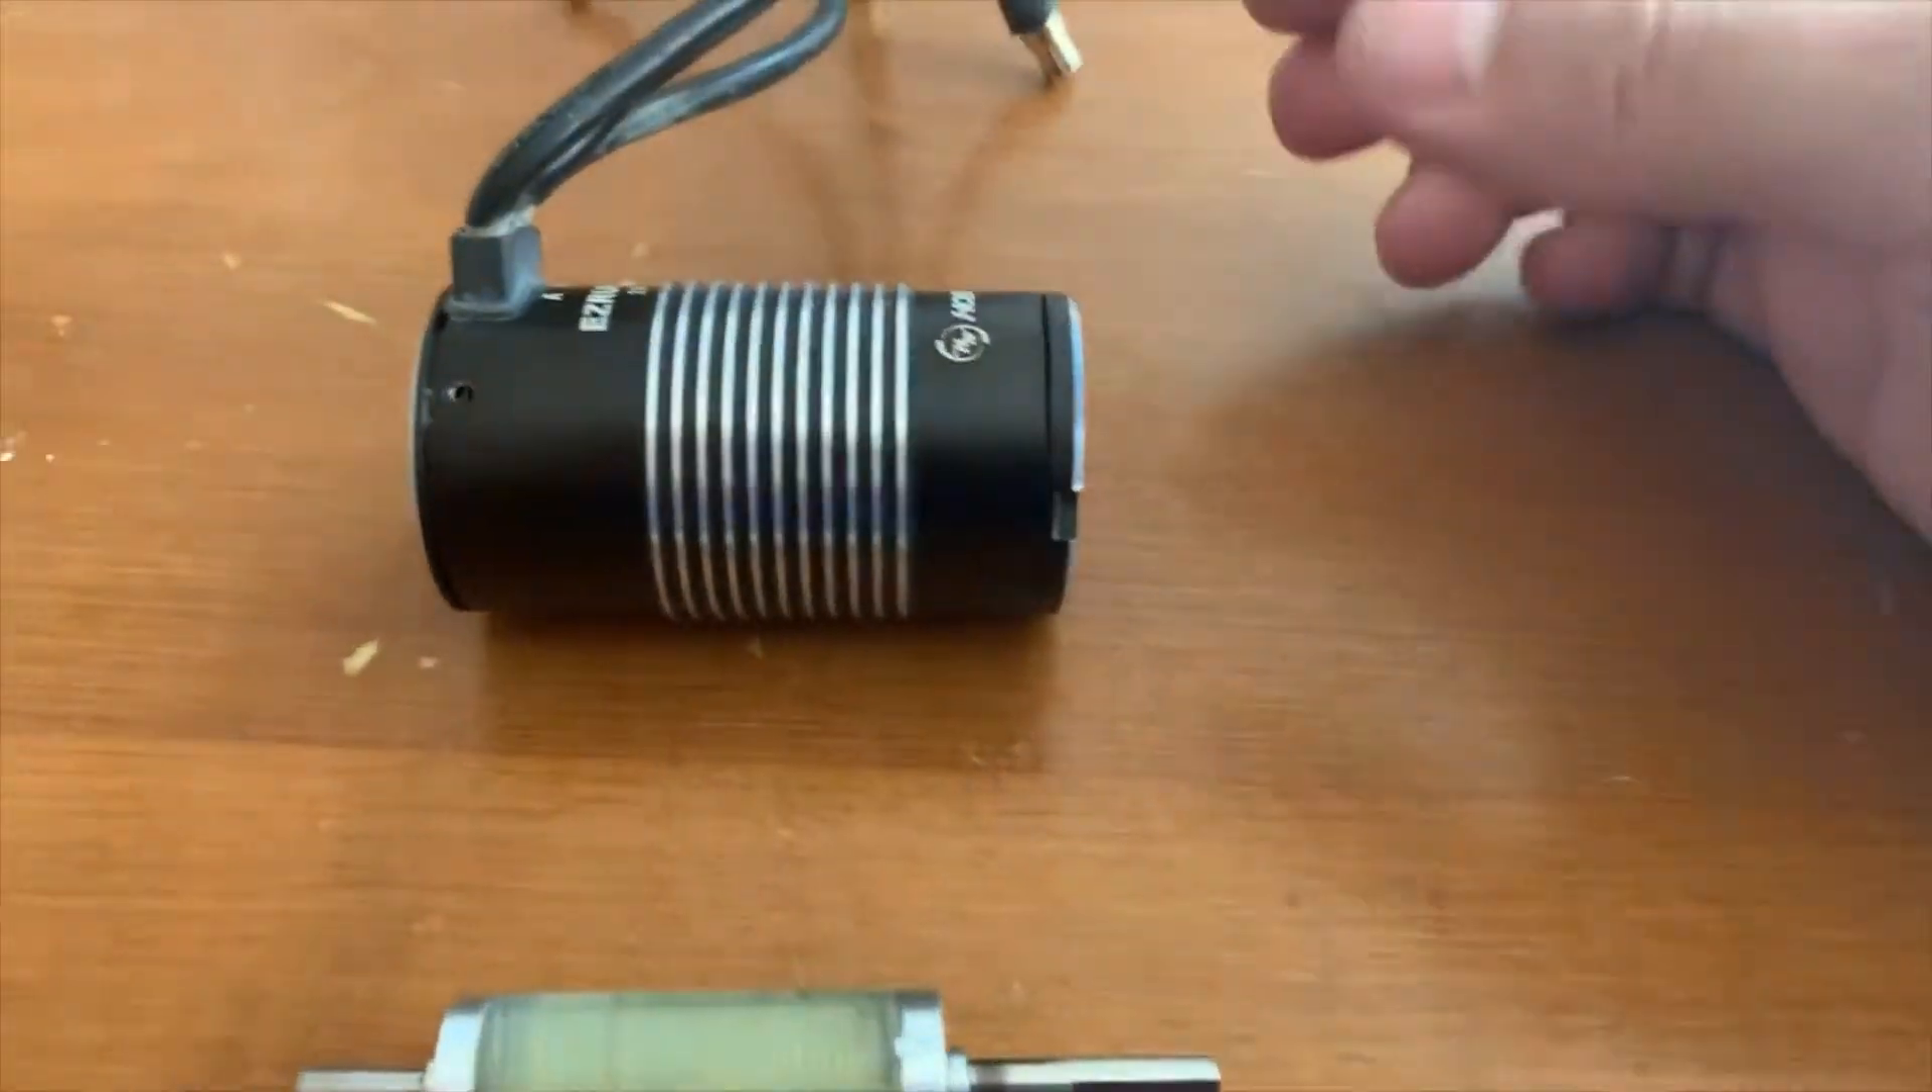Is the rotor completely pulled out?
Yes.